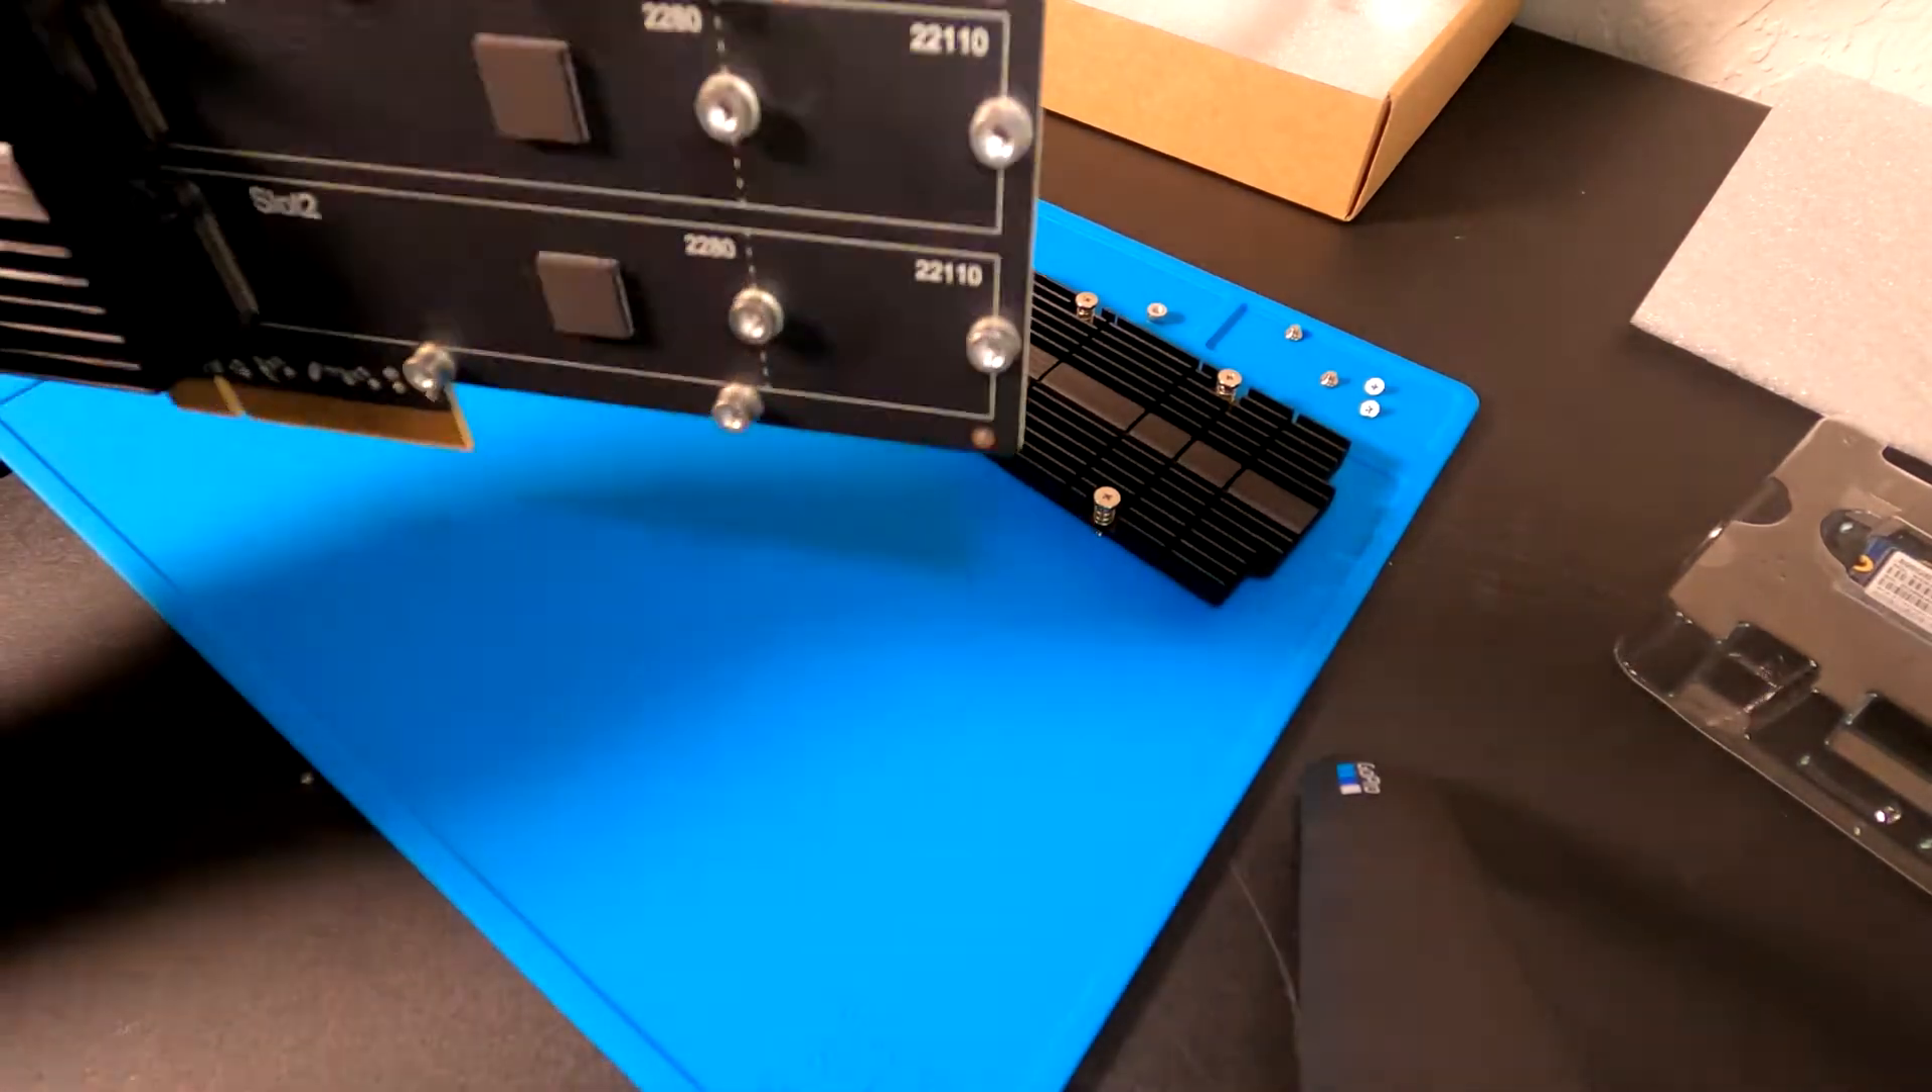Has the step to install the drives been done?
No.